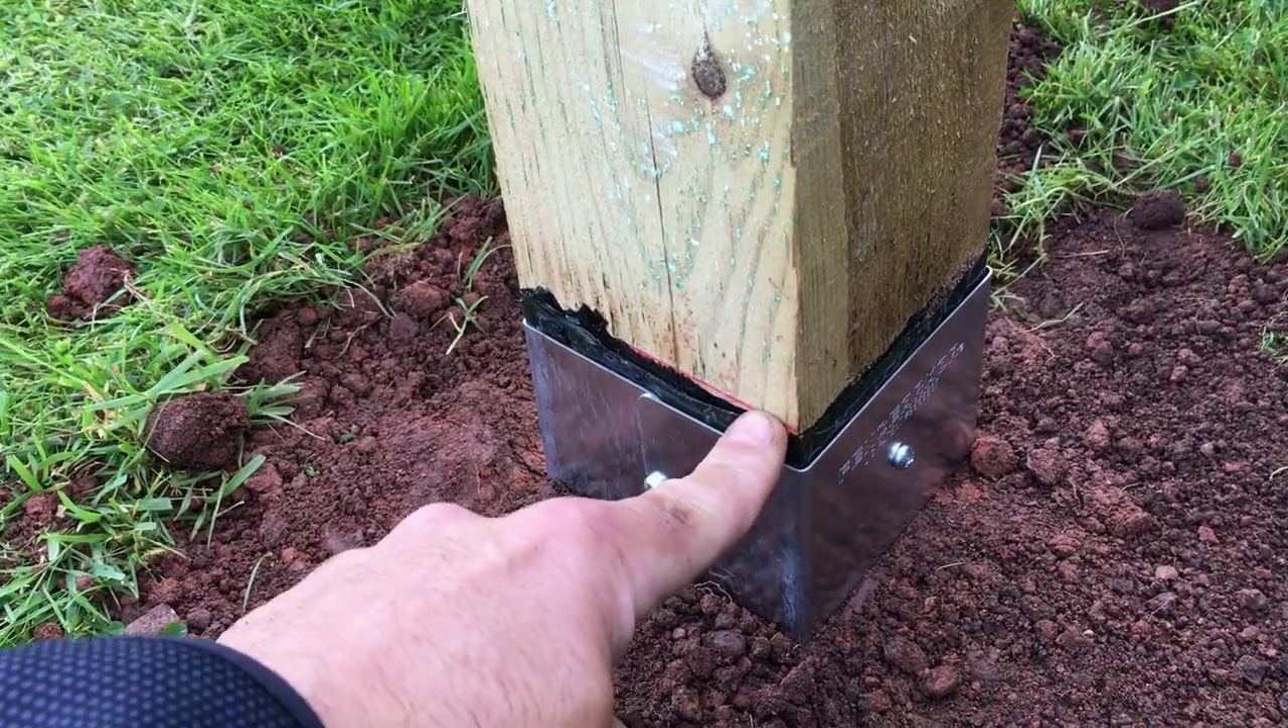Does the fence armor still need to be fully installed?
No.